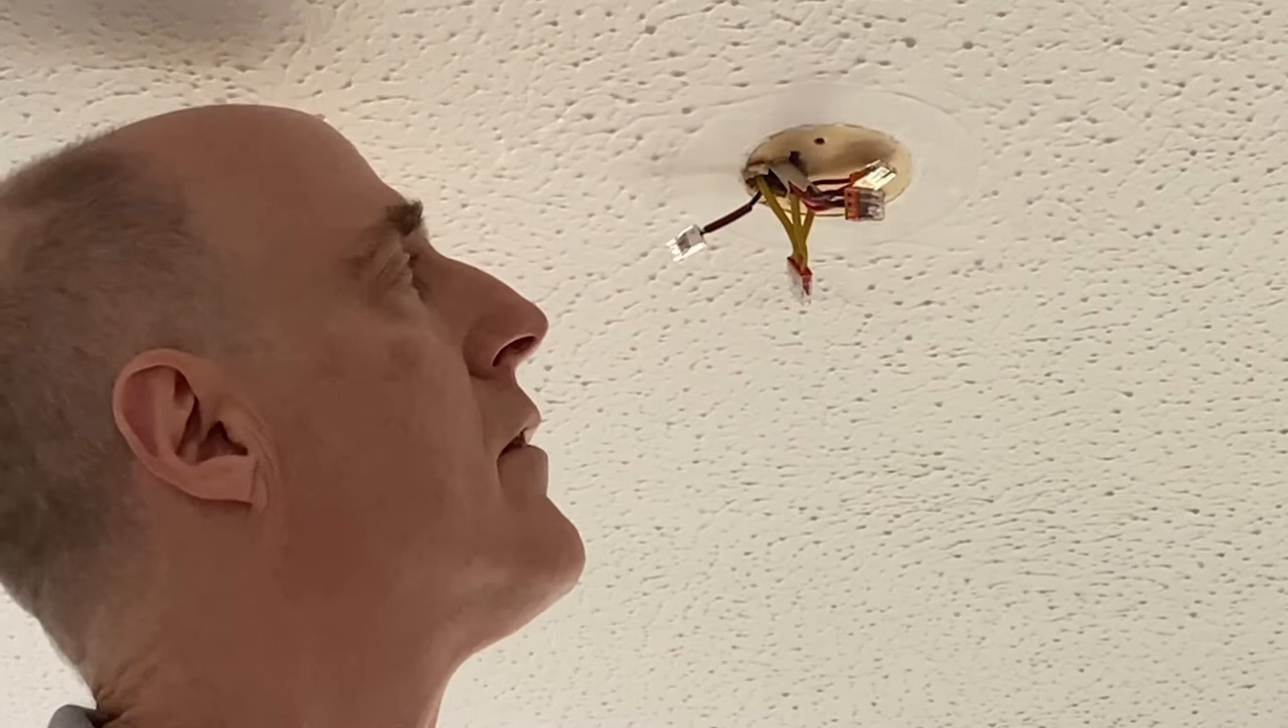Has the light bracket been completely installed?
No.